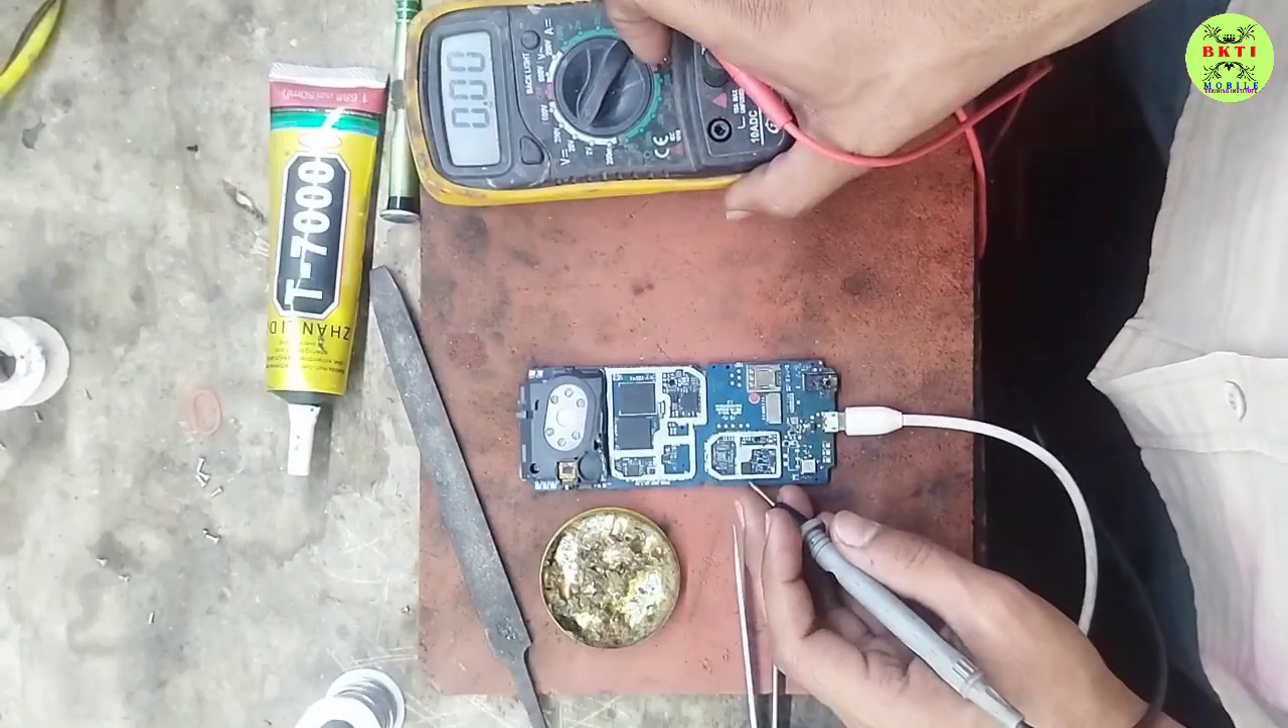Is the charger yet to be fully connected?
No.